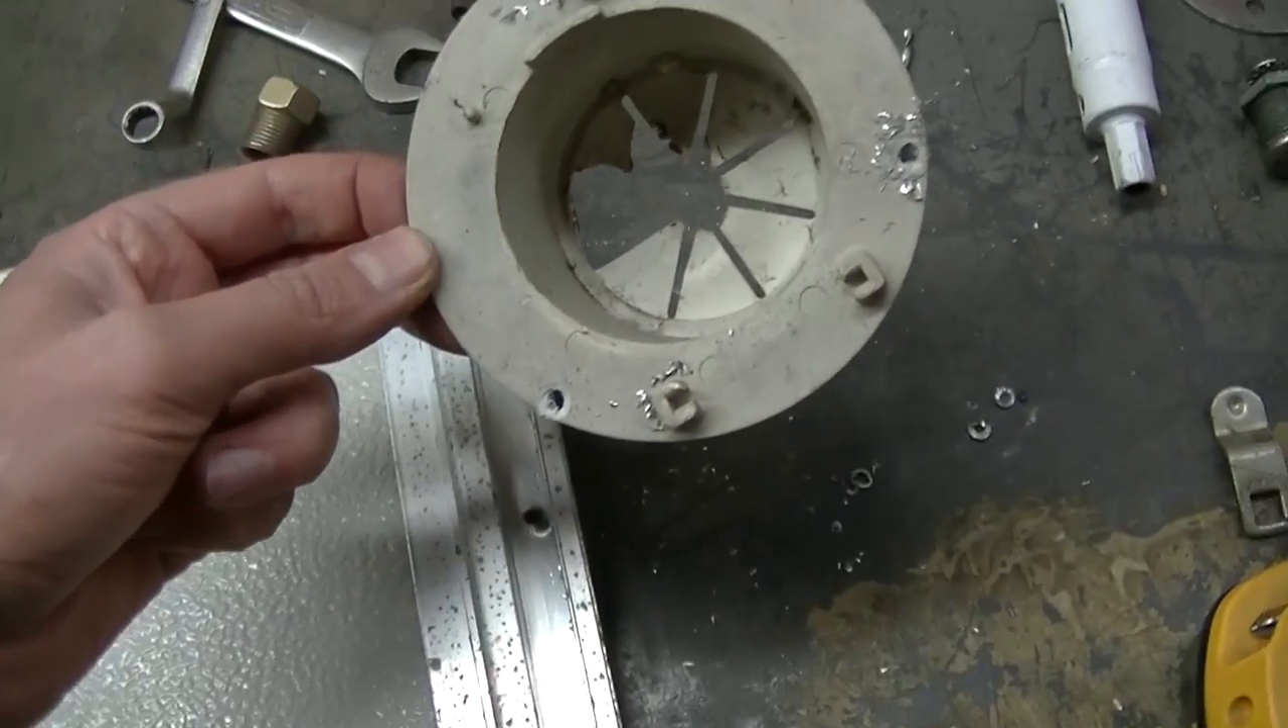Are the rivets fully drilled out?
Yes.